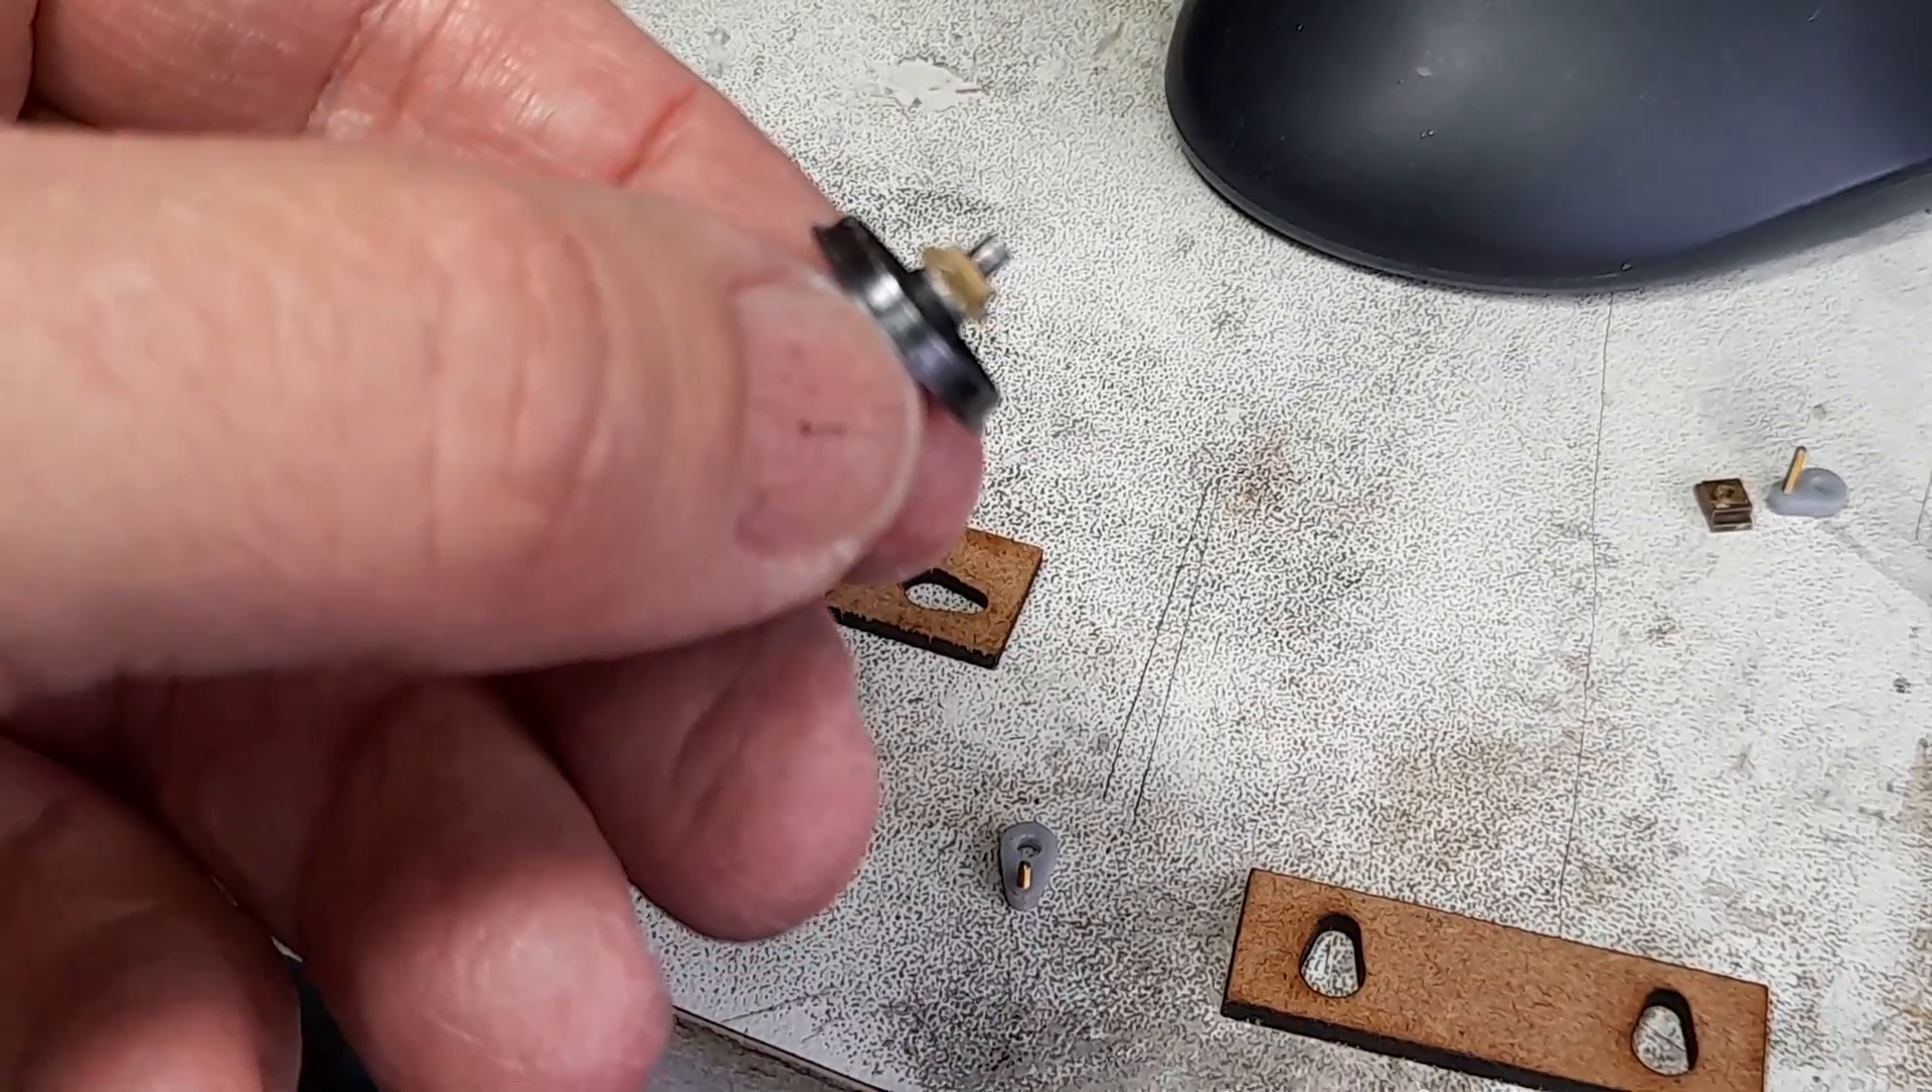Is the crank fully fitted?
No.